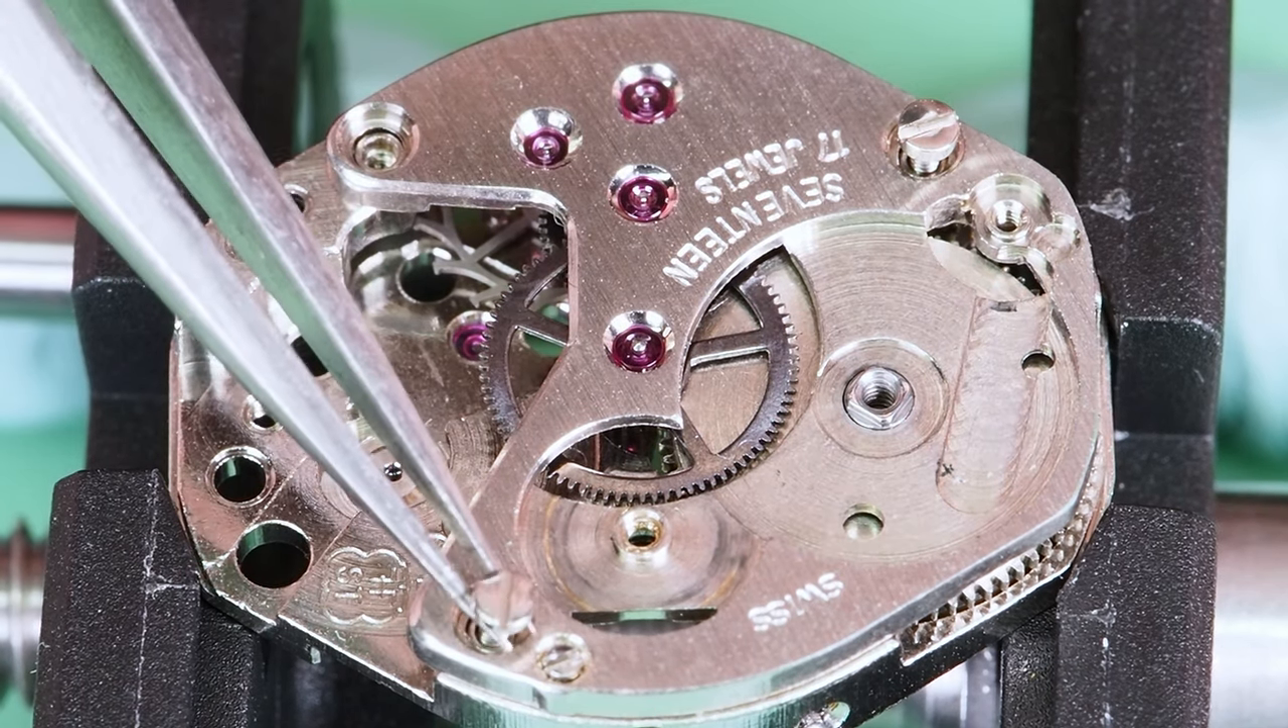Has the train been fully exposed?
No.